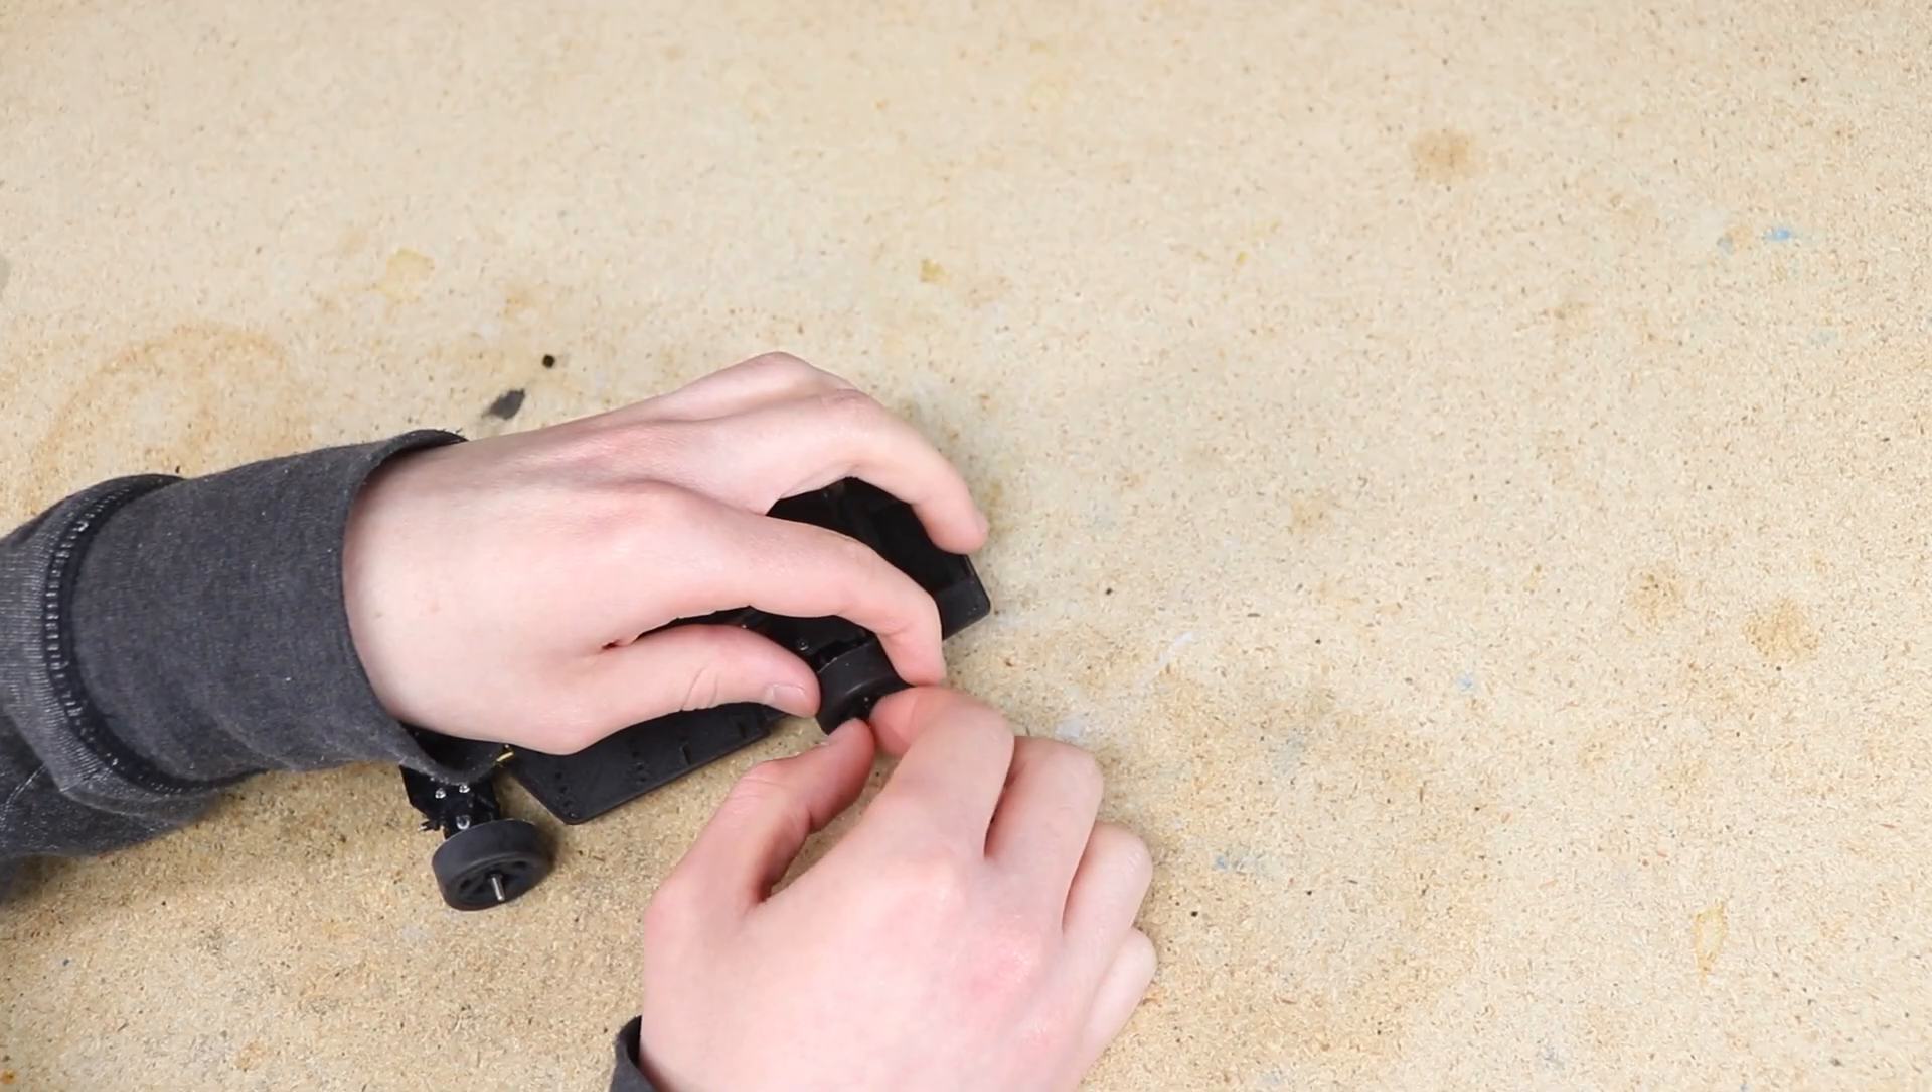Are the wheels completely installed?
No.